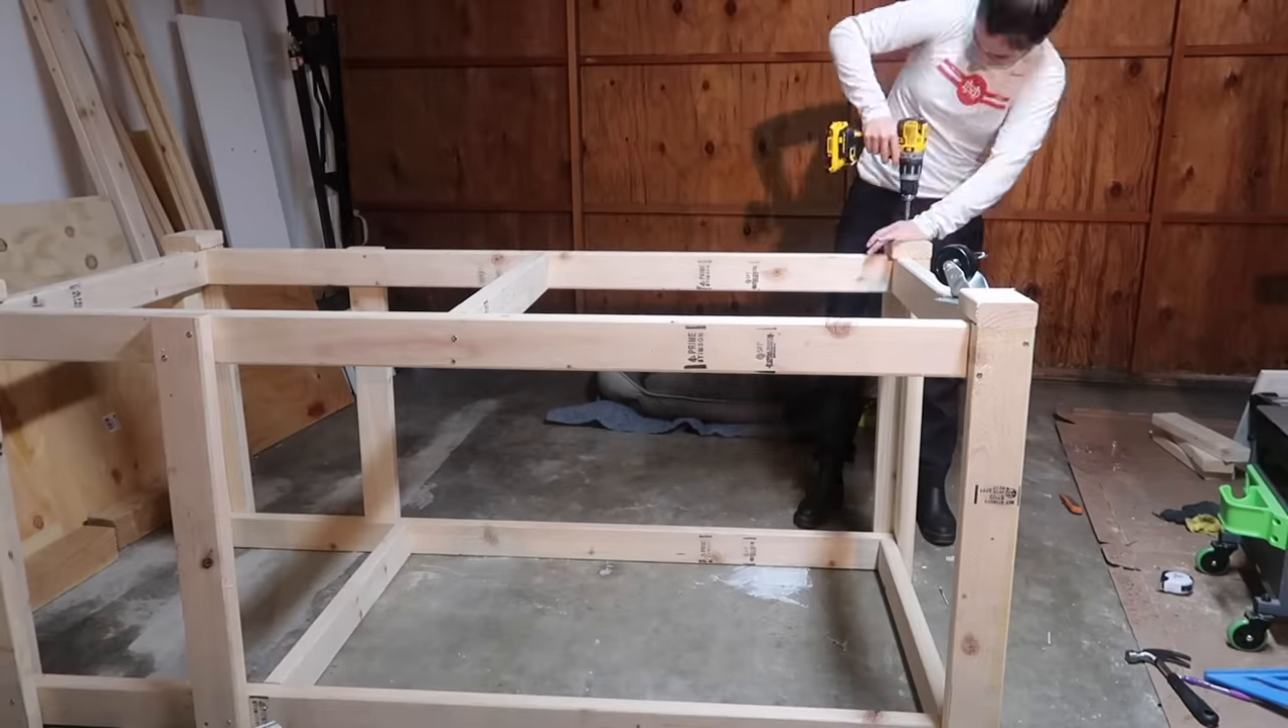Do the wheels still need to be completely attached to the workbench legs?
Yes.